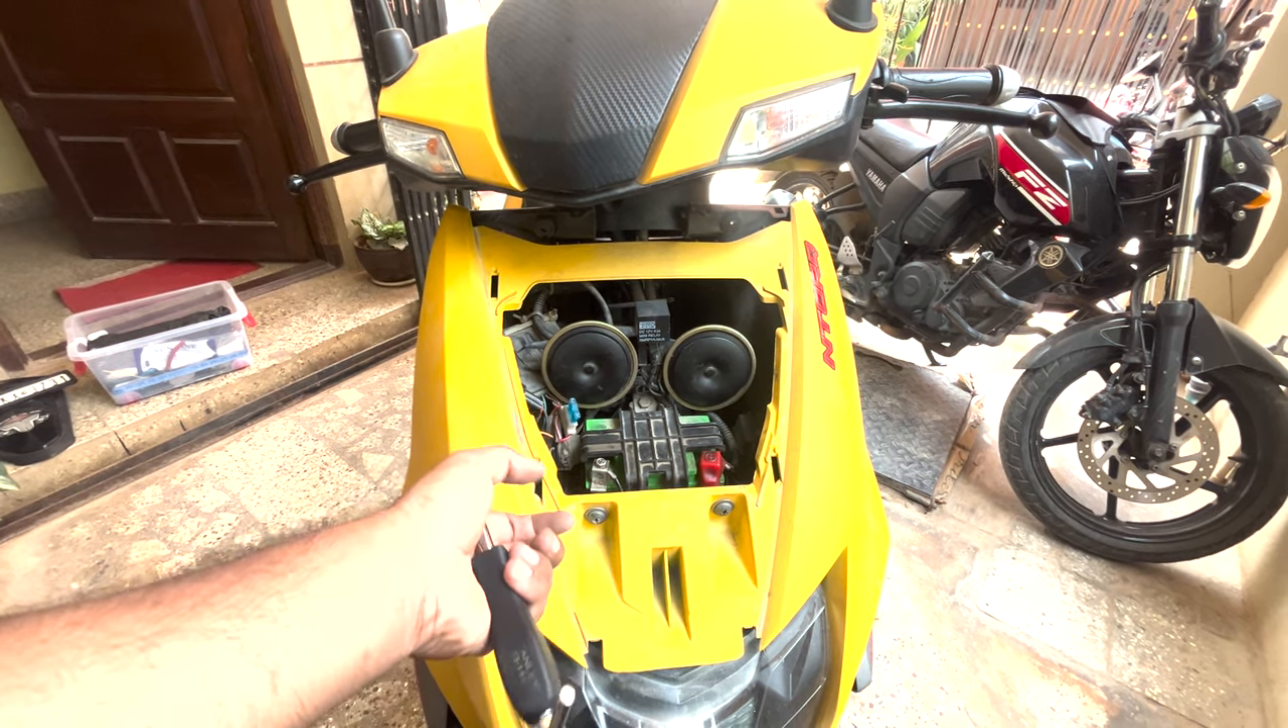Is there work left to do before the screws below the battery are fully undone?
Yes.